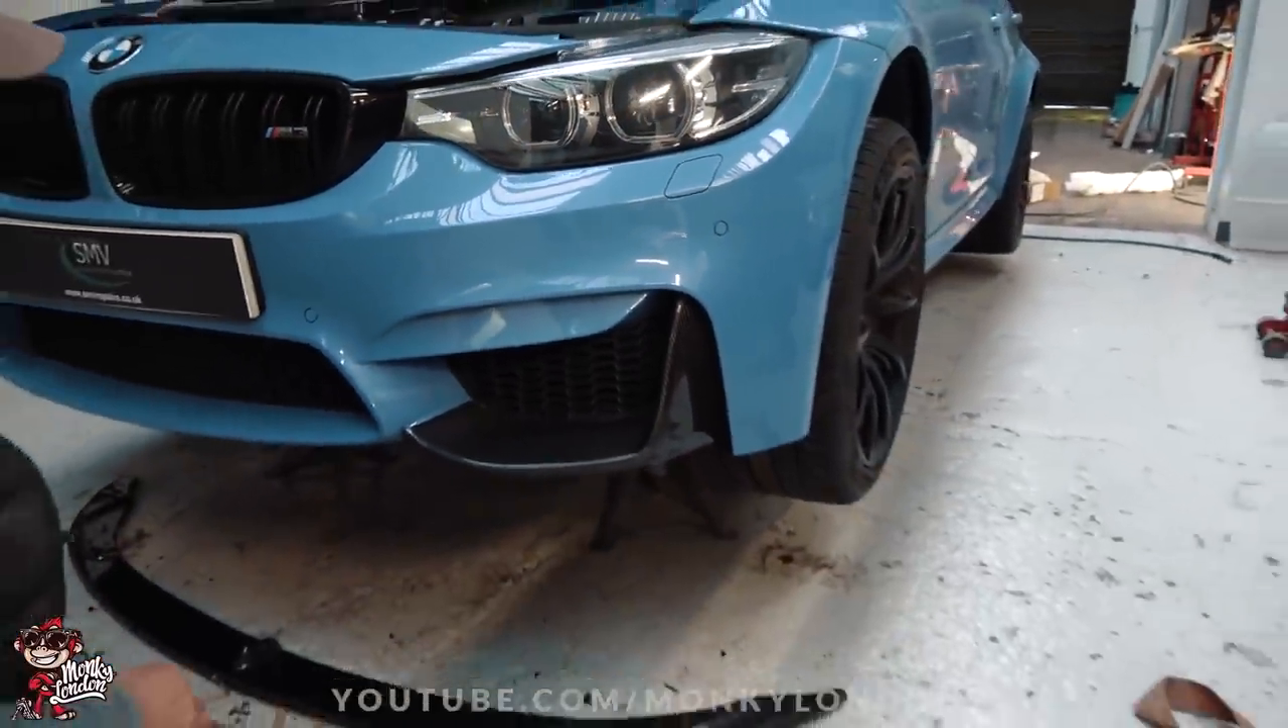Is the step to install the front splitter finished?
No.